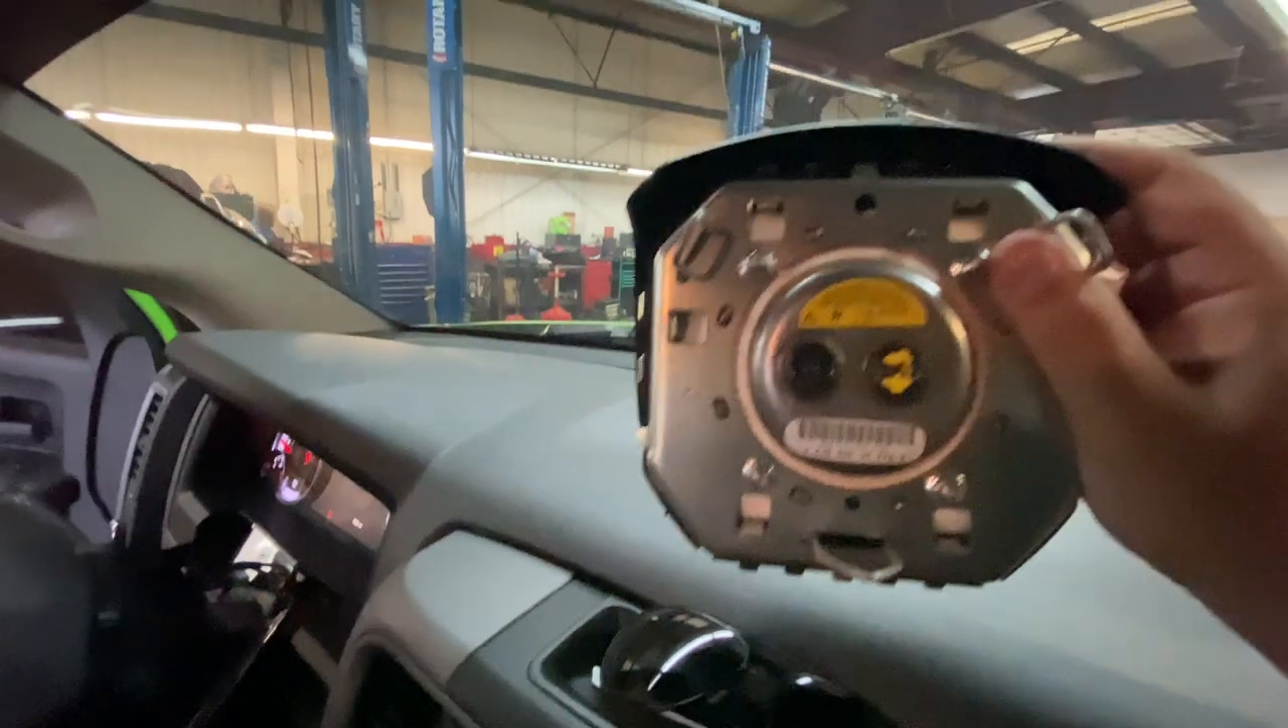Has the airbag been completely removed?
Yes.